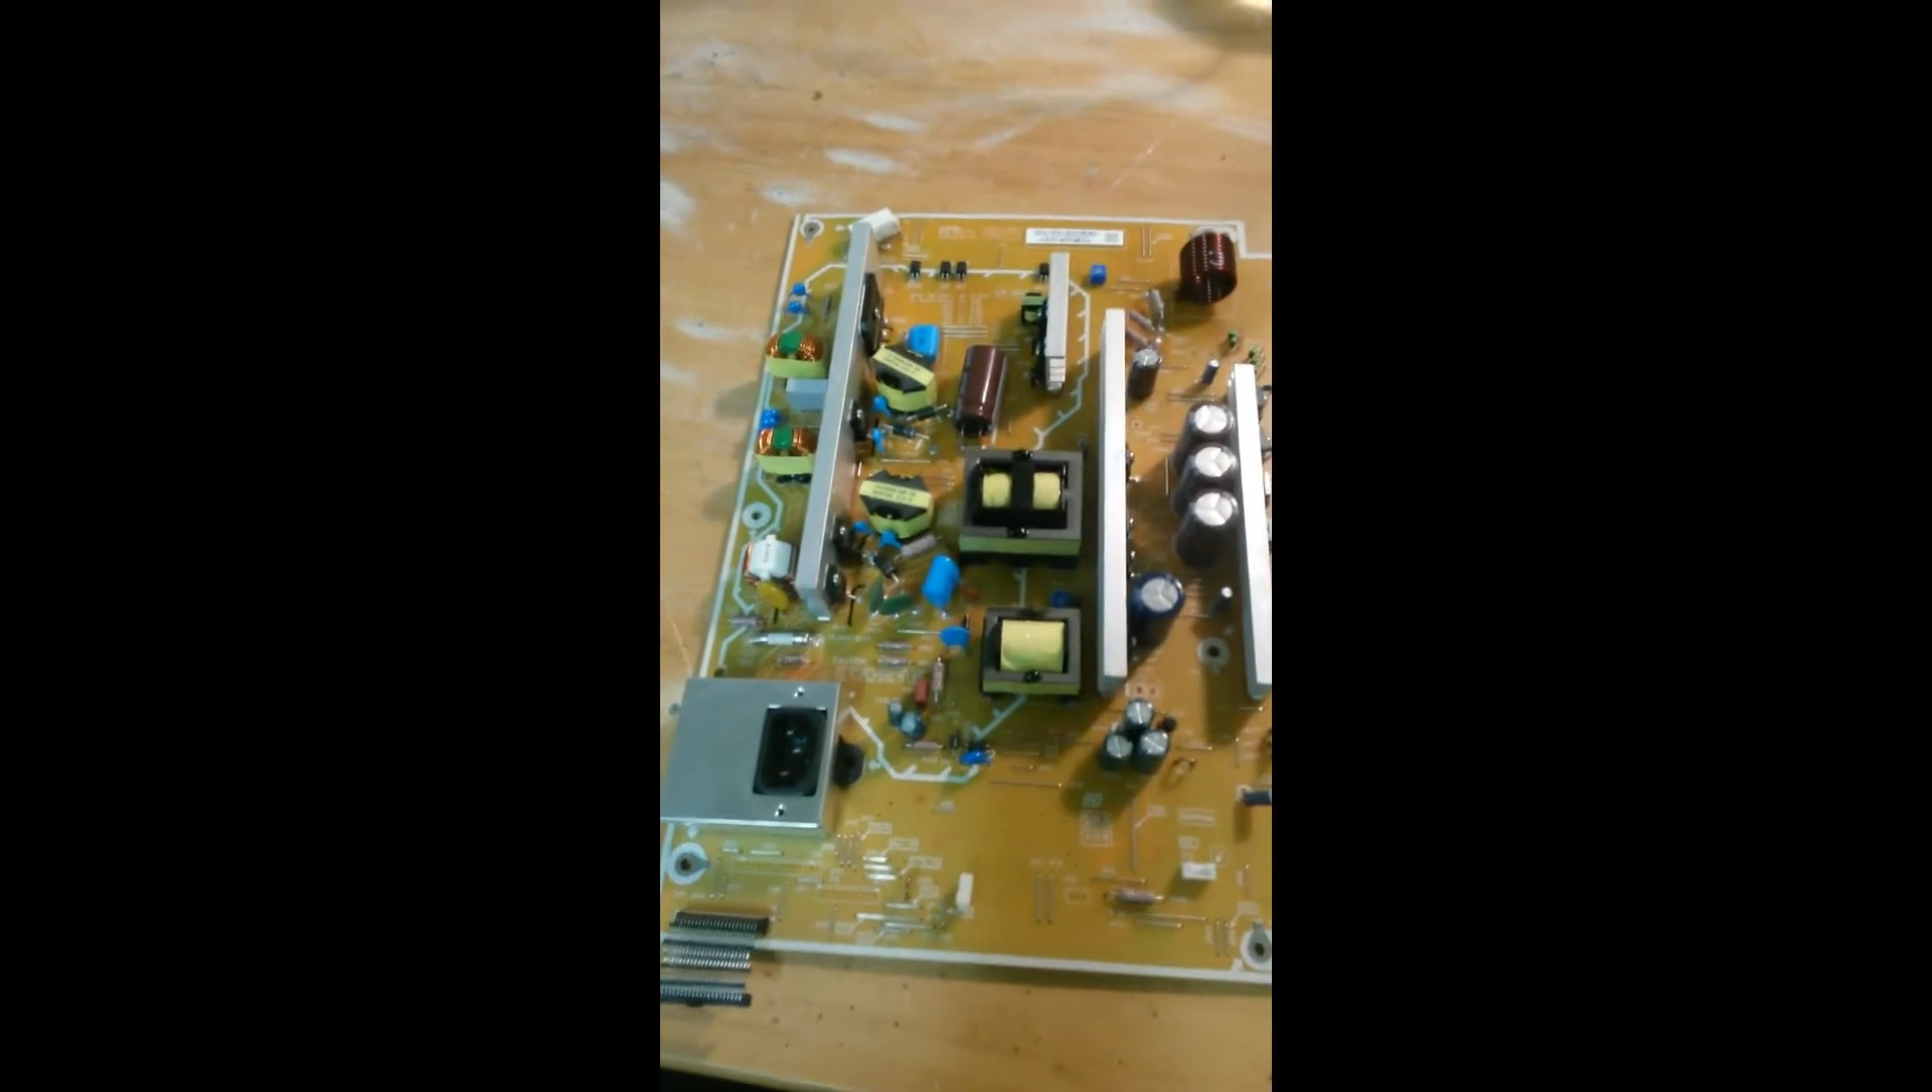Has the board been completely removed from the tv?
Yes.